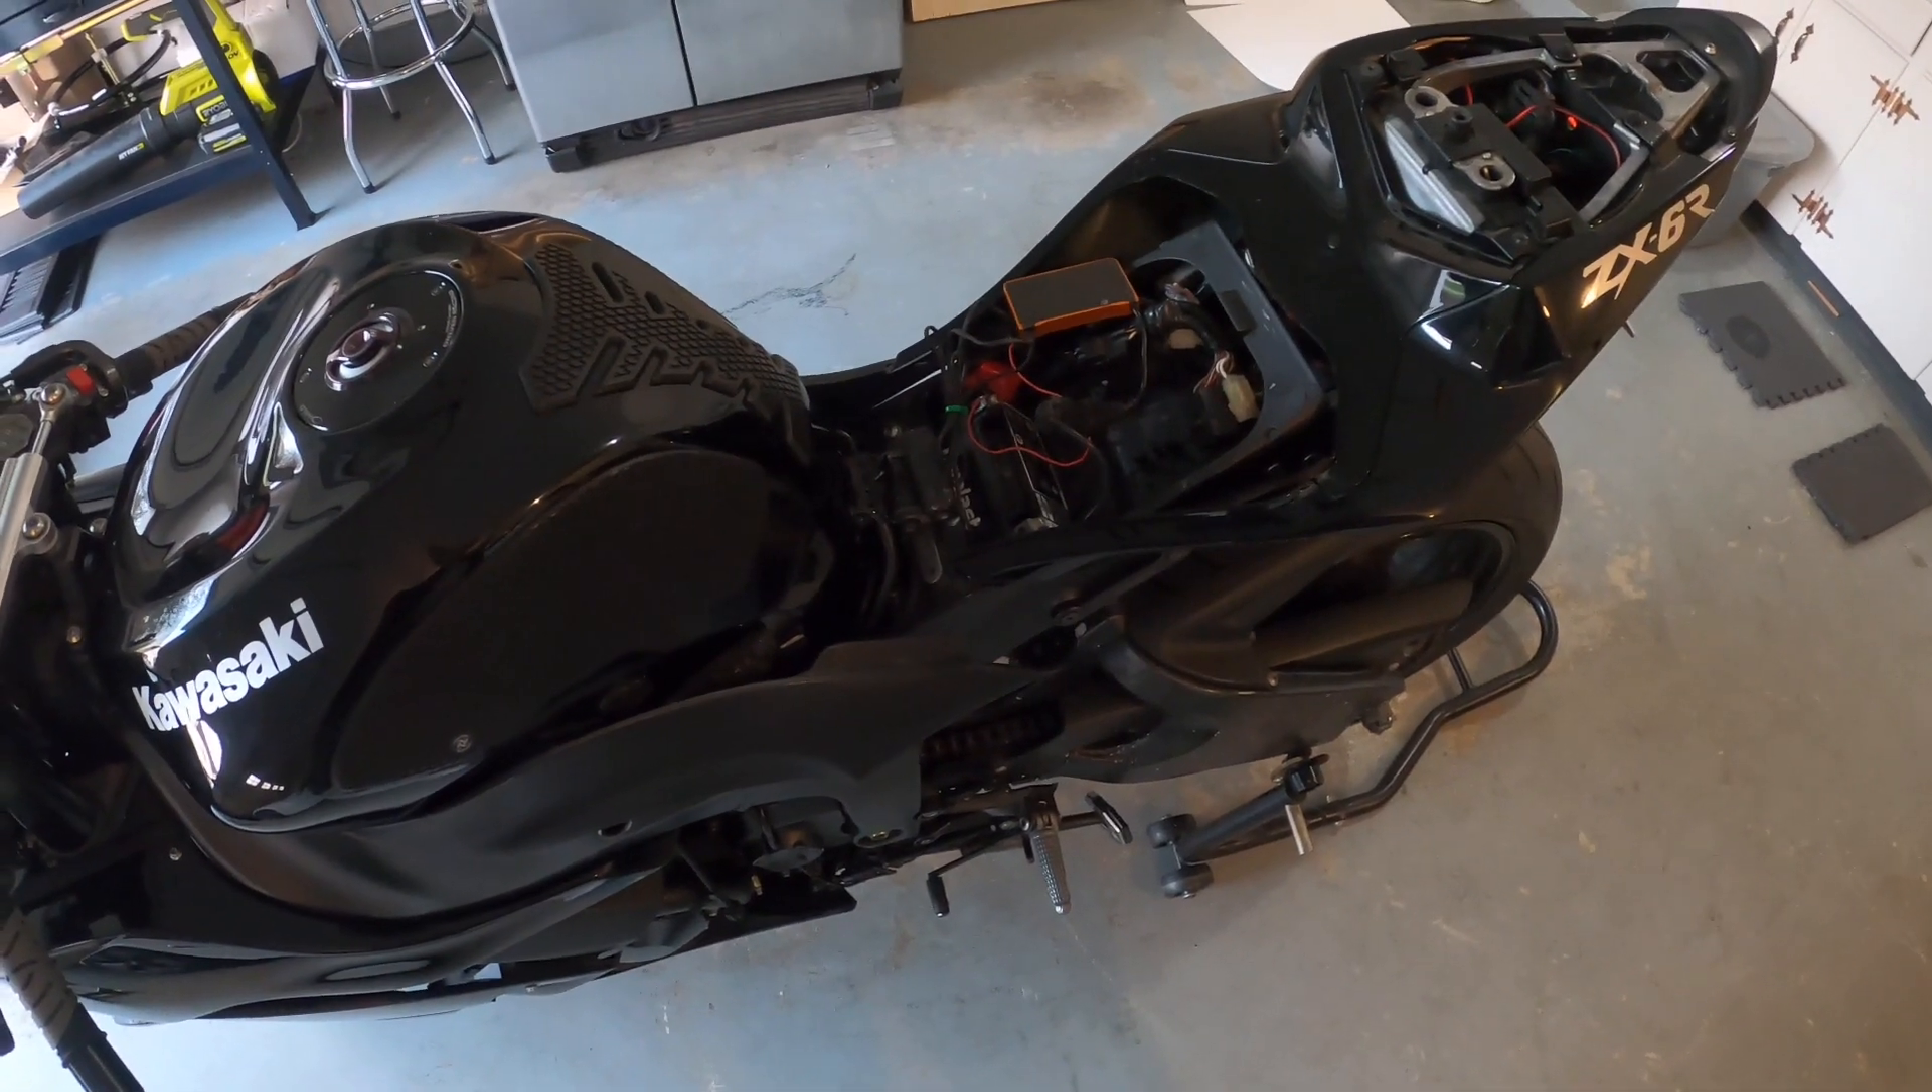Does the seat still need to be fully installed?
Yes.